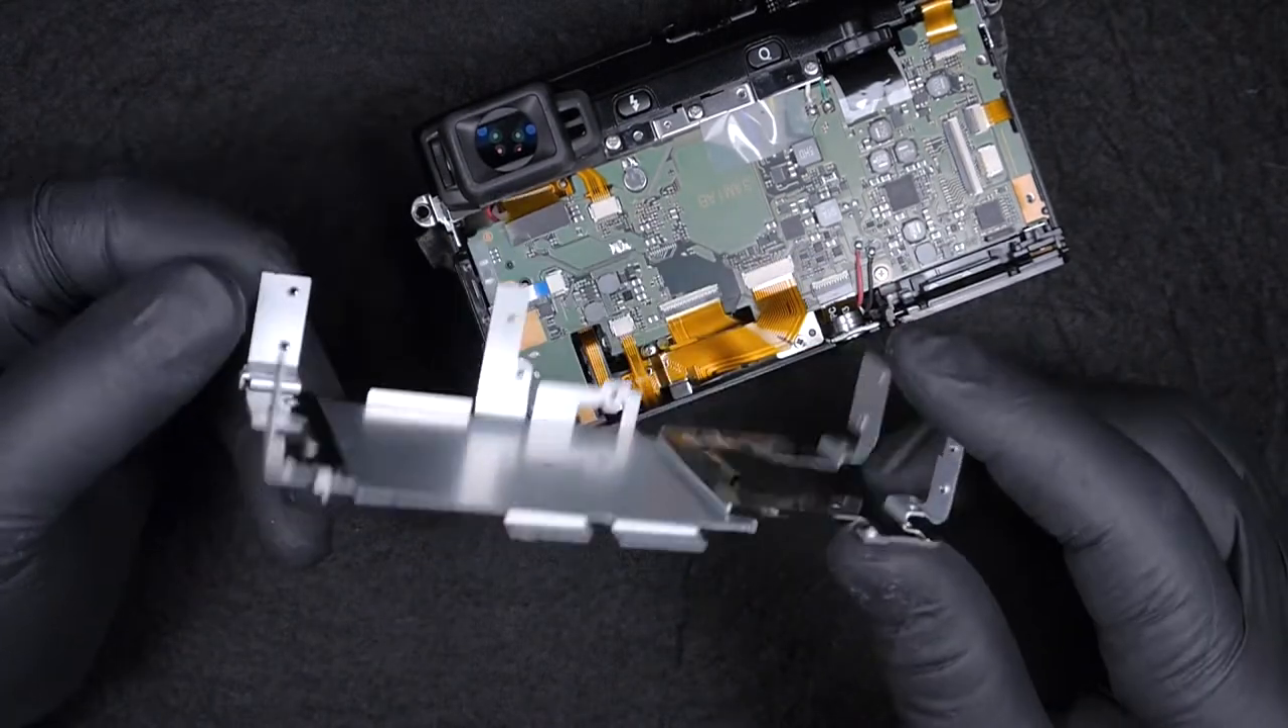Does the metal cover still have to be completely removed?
No.